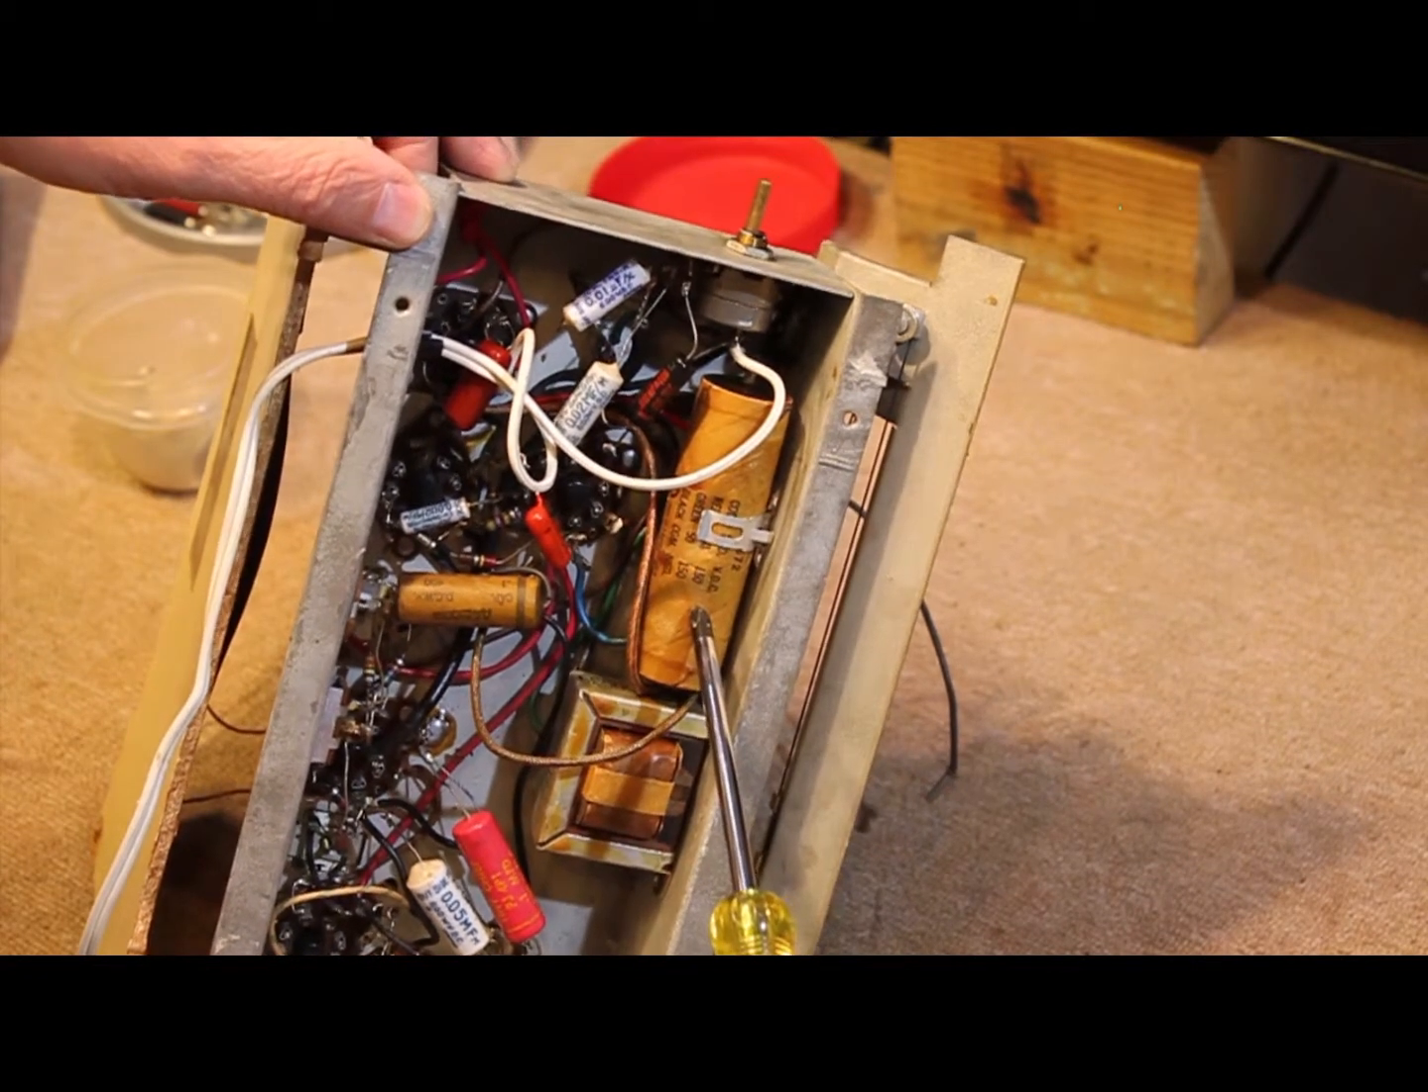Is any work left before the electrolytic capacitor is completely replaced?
Yes.